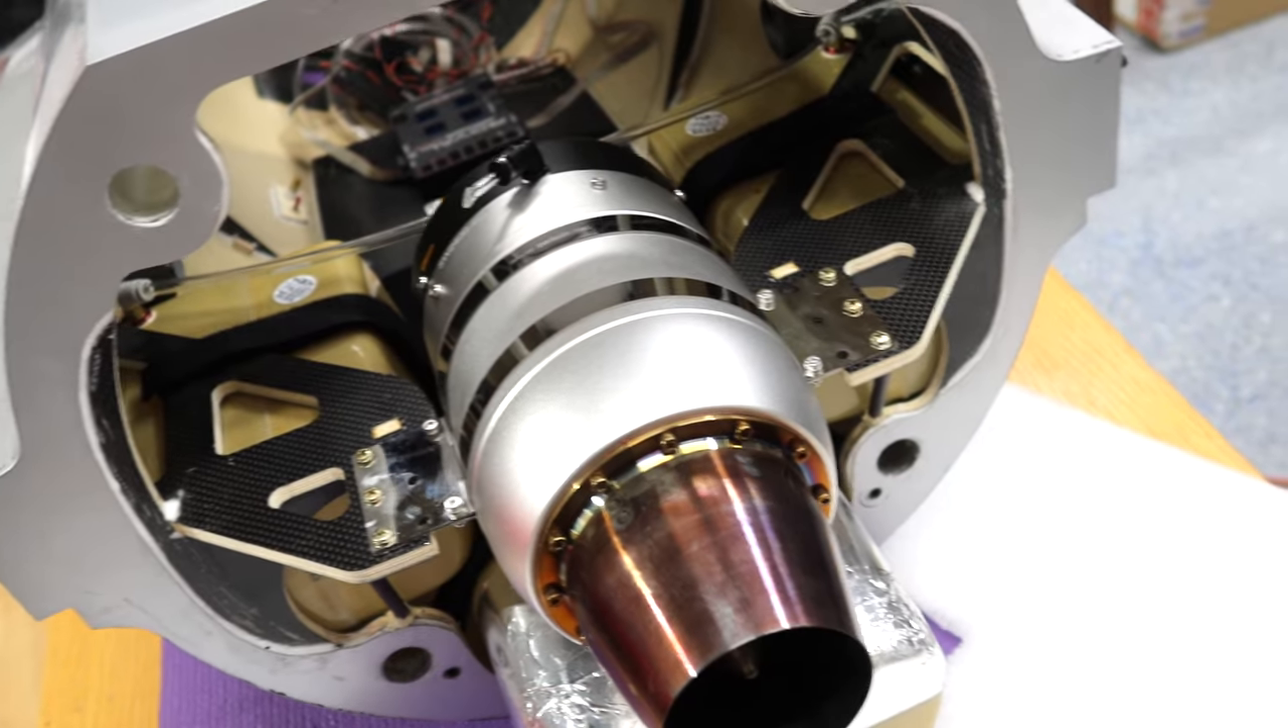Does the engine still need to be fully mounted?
No.